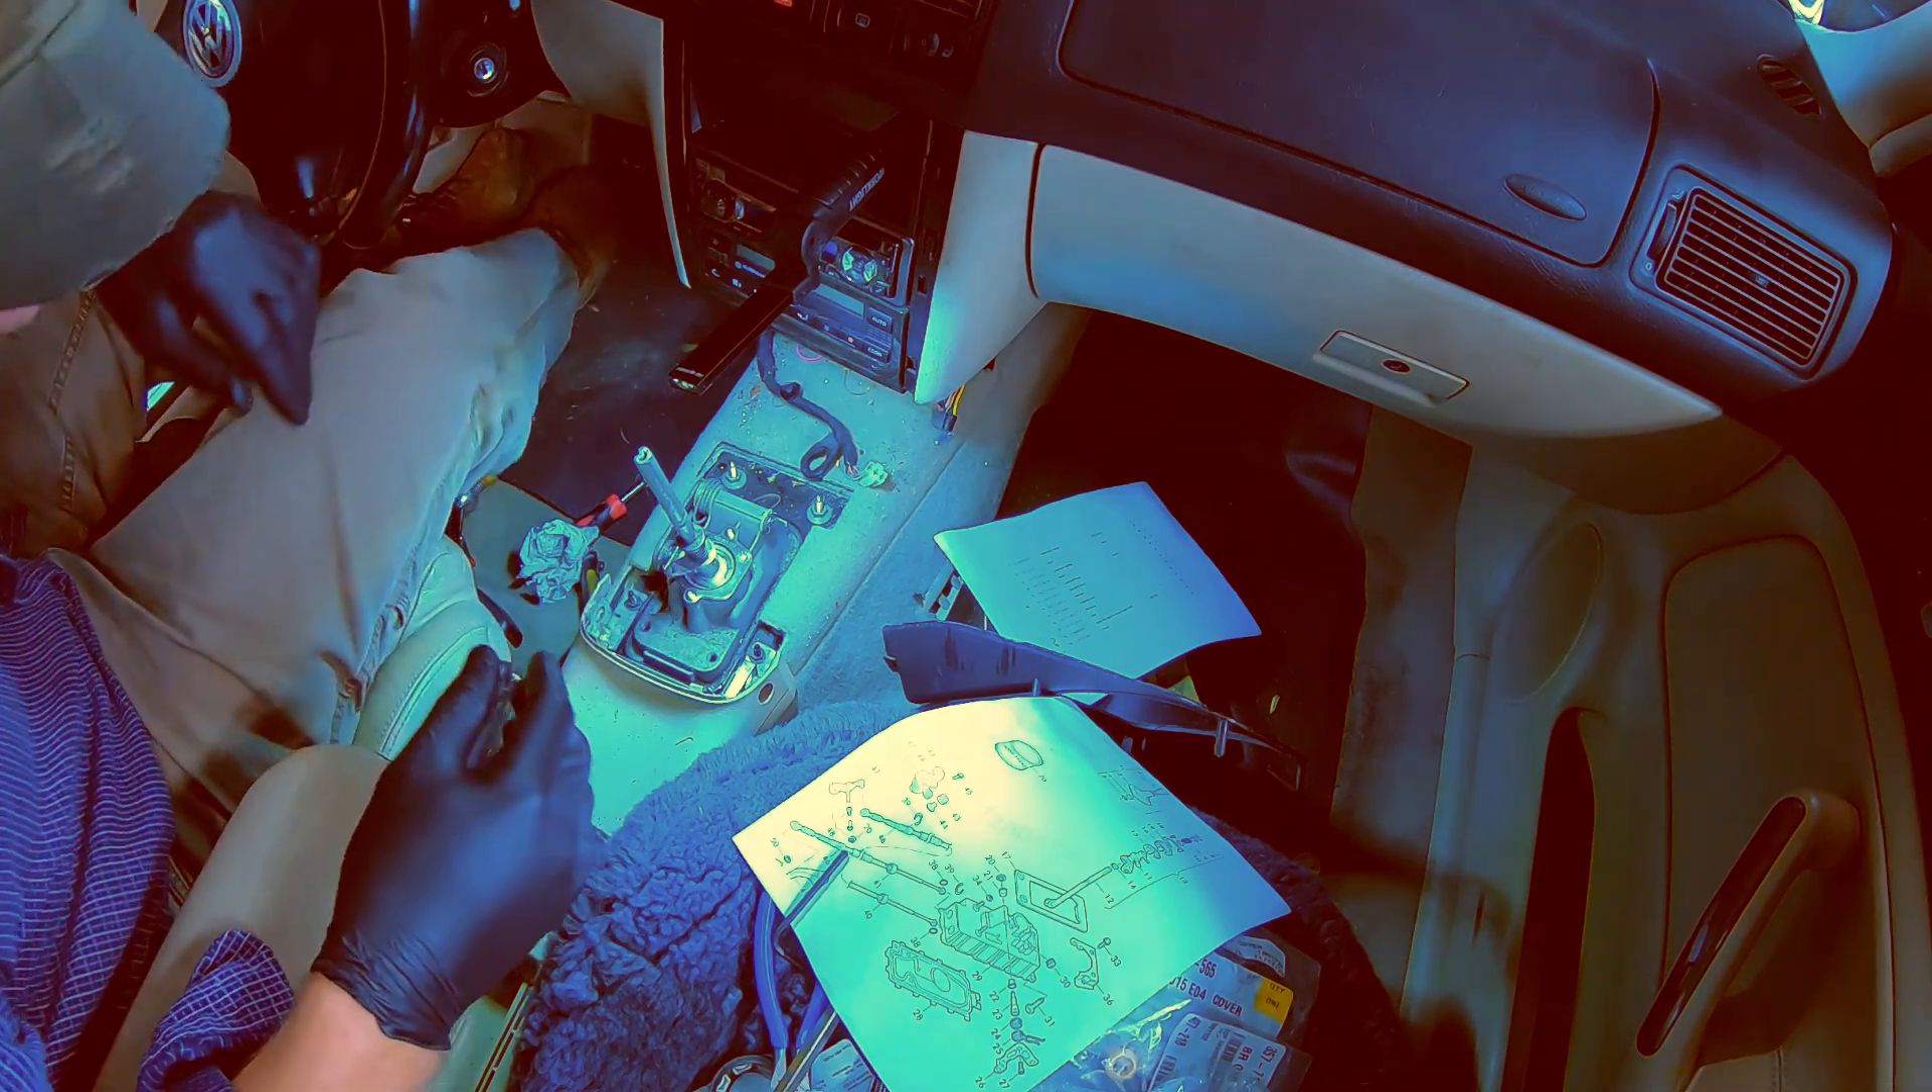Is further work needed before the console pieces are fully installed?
Yes.